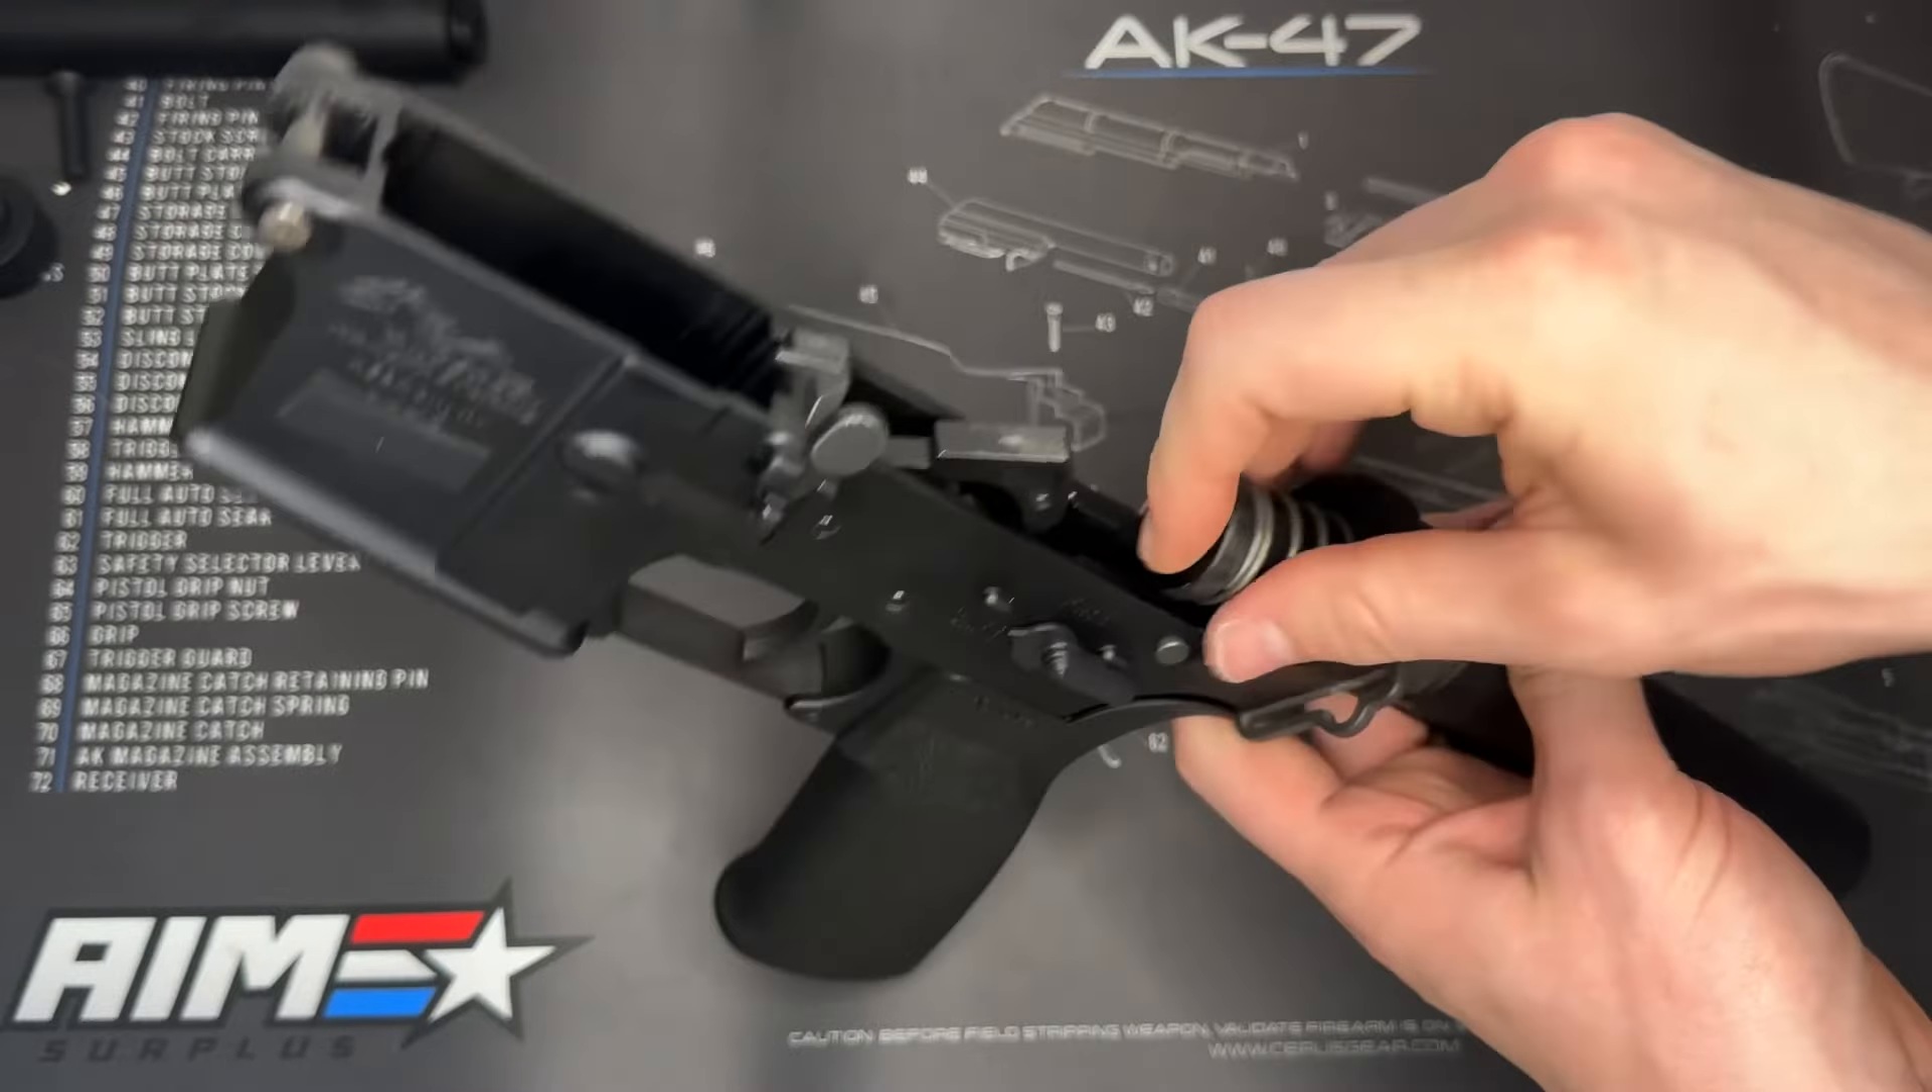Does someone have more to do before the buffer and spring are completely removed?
Yes.